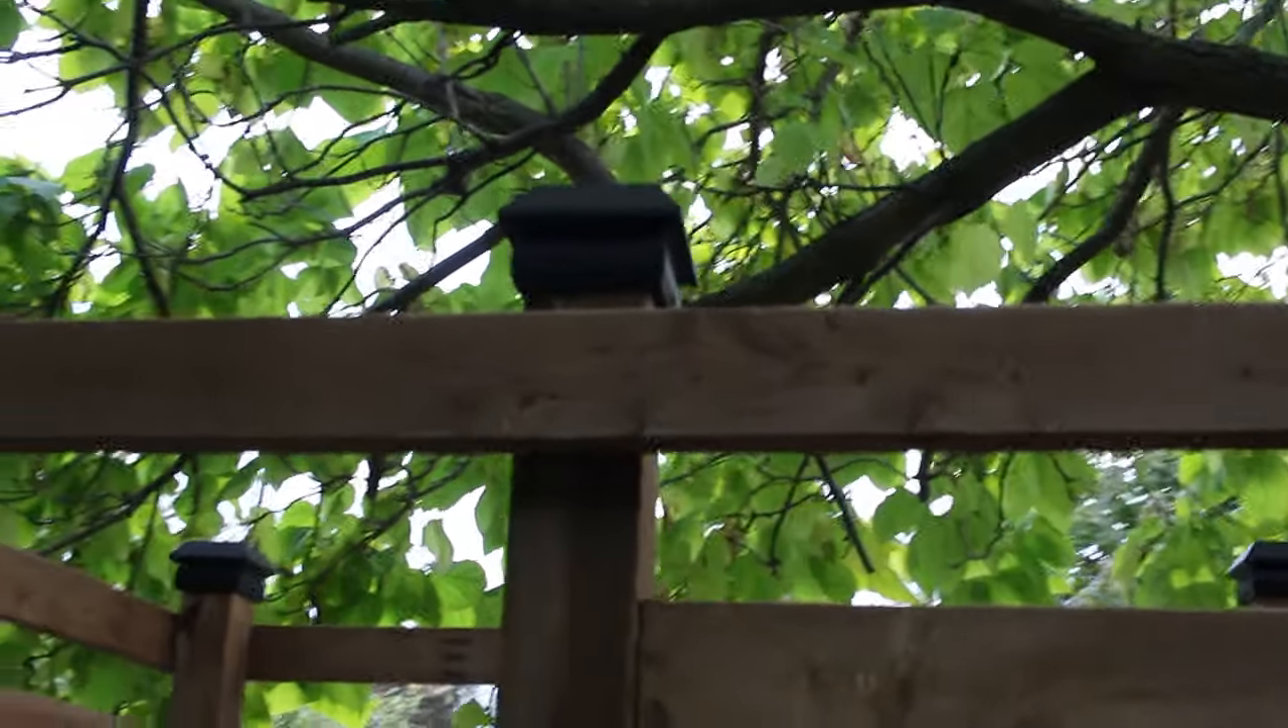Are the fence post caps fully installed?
Yes.